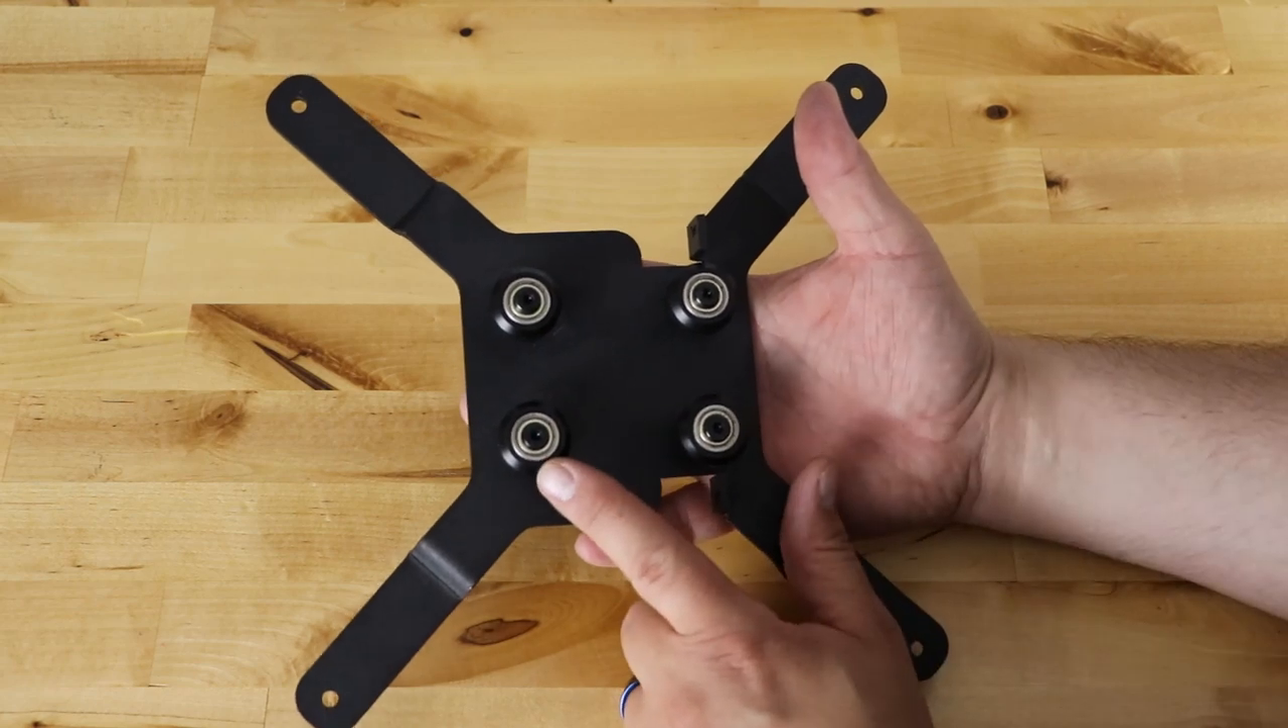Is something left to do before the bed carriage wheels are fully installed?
No.